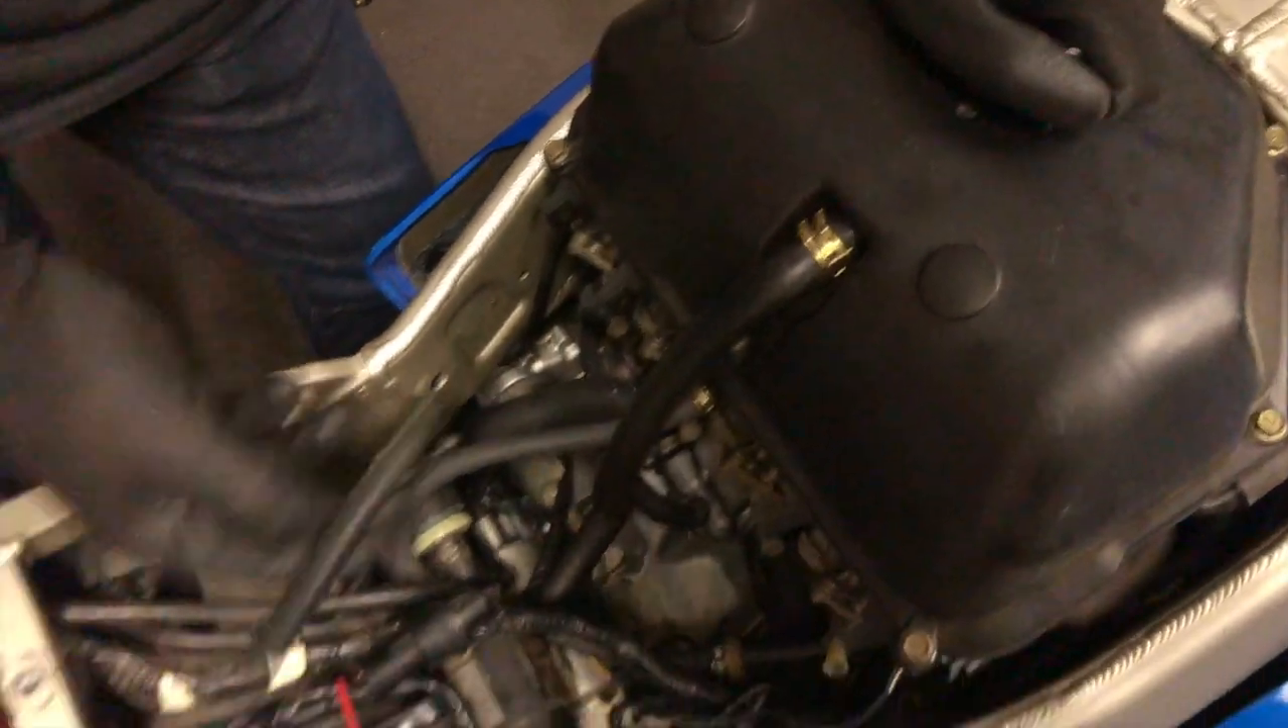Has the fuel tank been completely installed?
No.